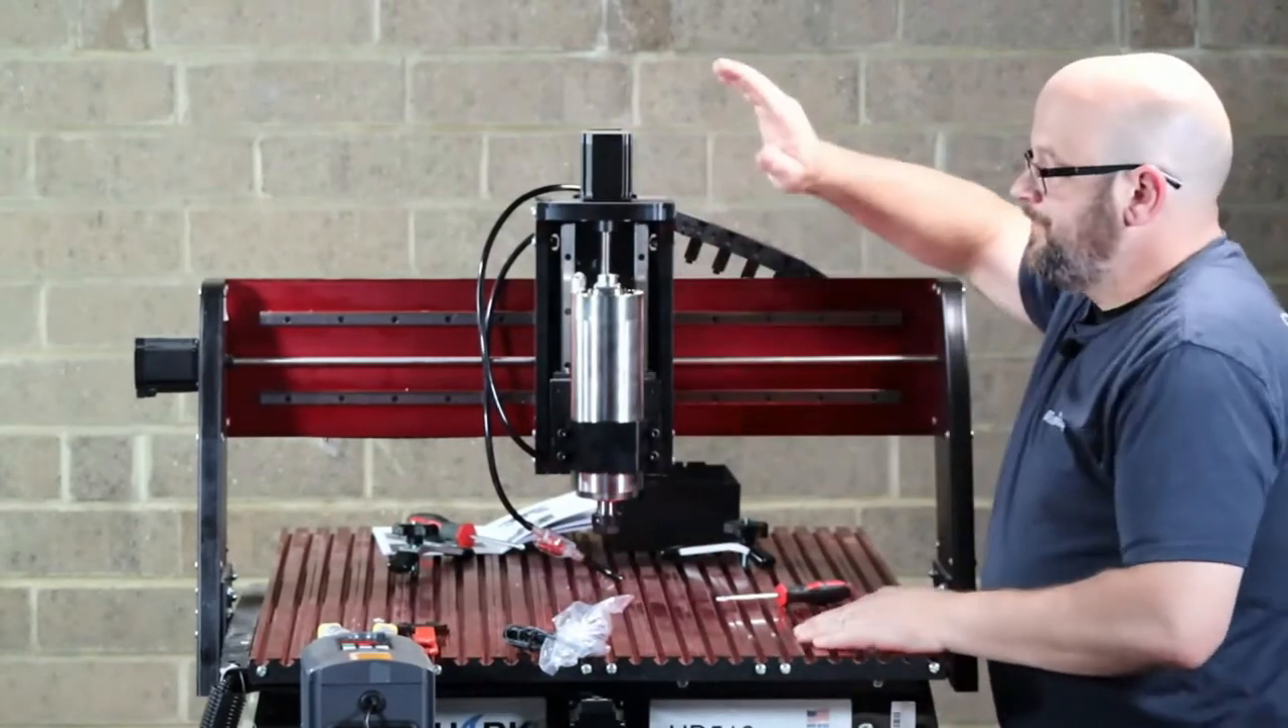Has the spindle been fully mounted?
Yes.